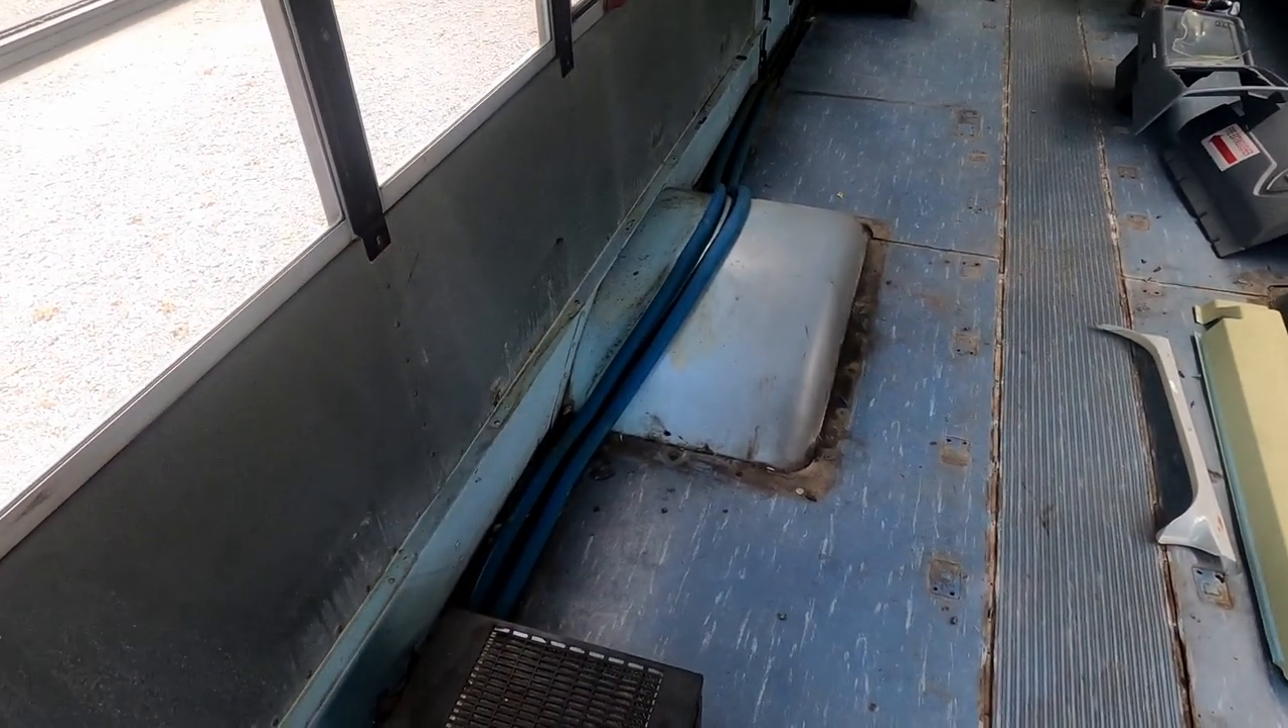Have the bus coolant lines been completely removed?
No.